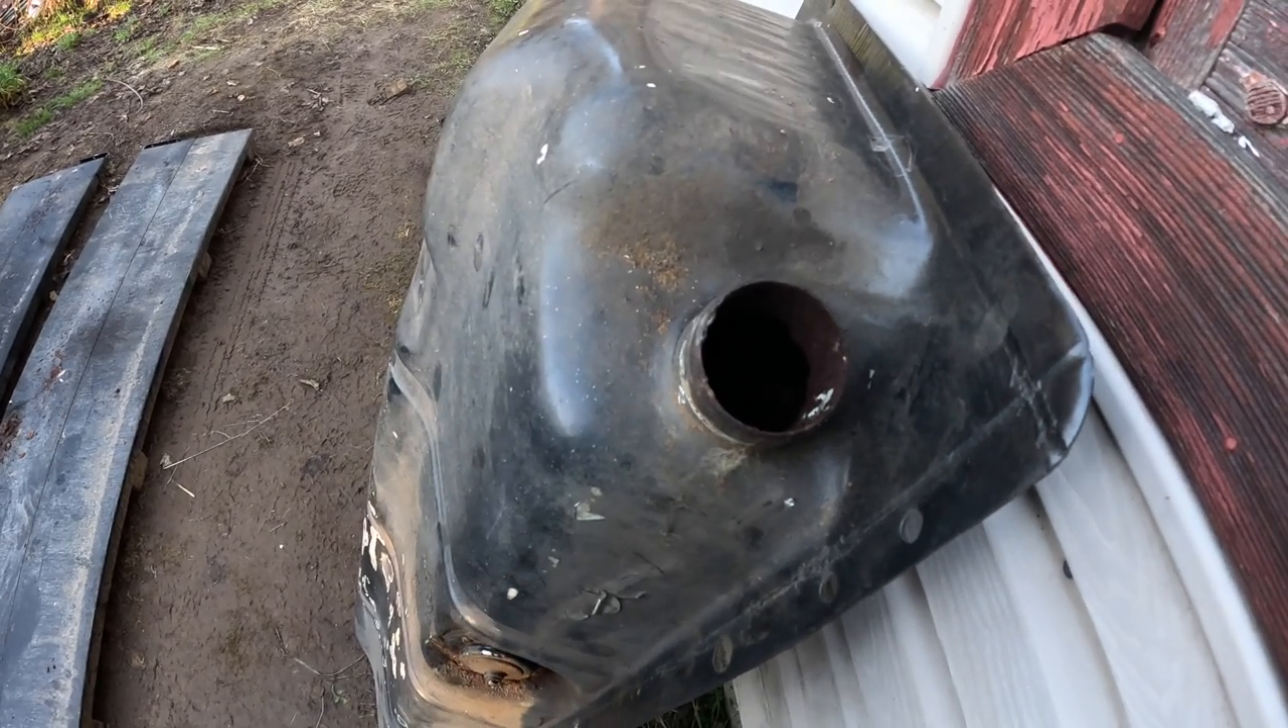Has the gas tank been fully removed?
Yes.